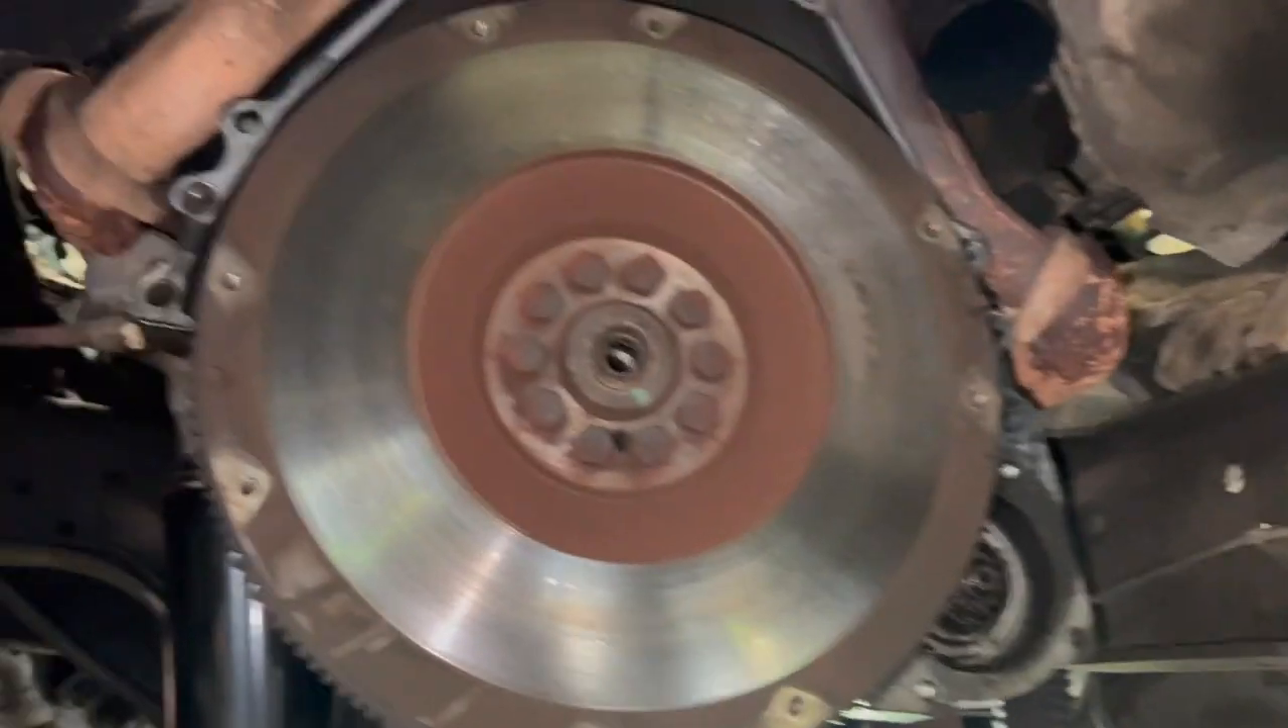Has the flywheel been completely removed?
No.